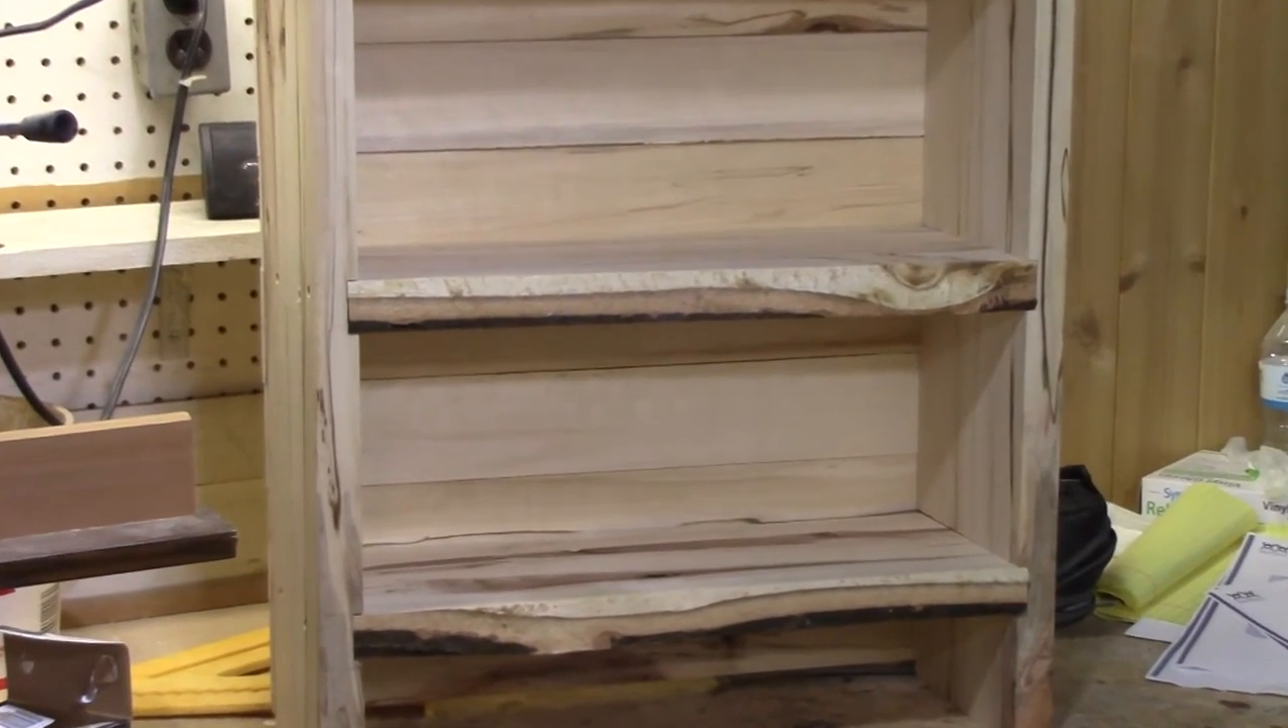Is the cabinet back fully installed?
Yes.